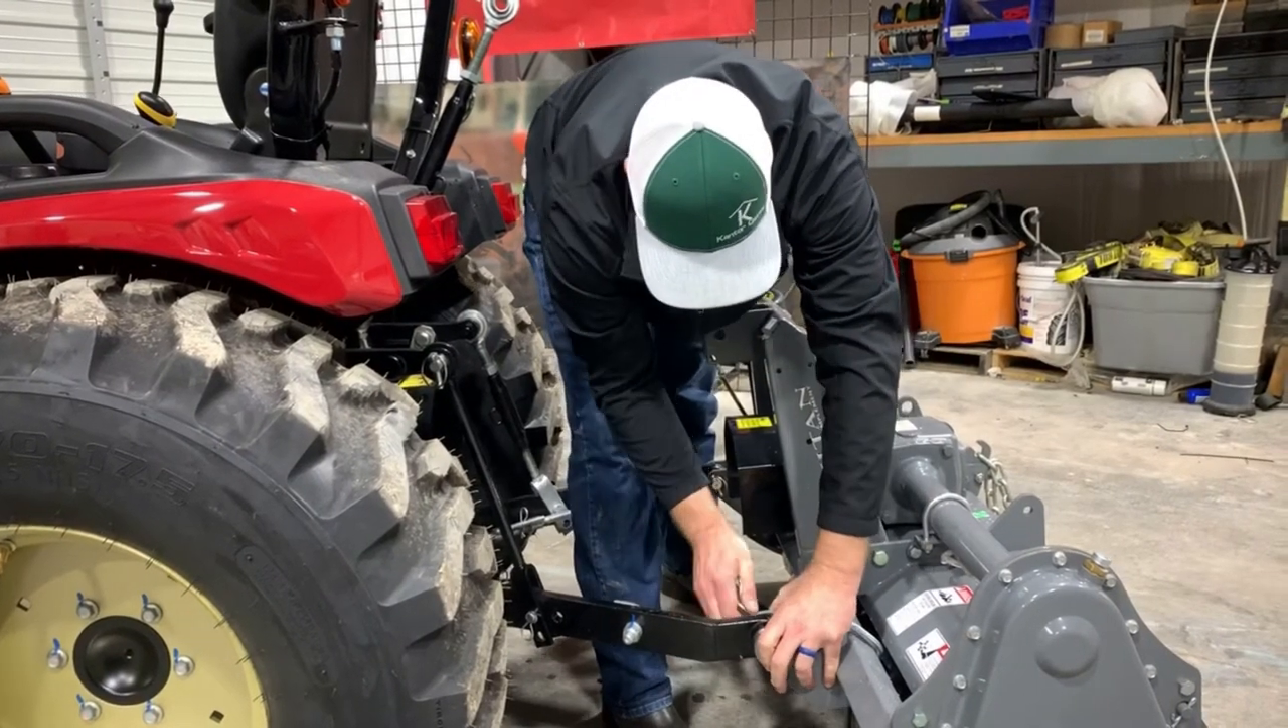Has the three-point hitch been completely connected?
No.